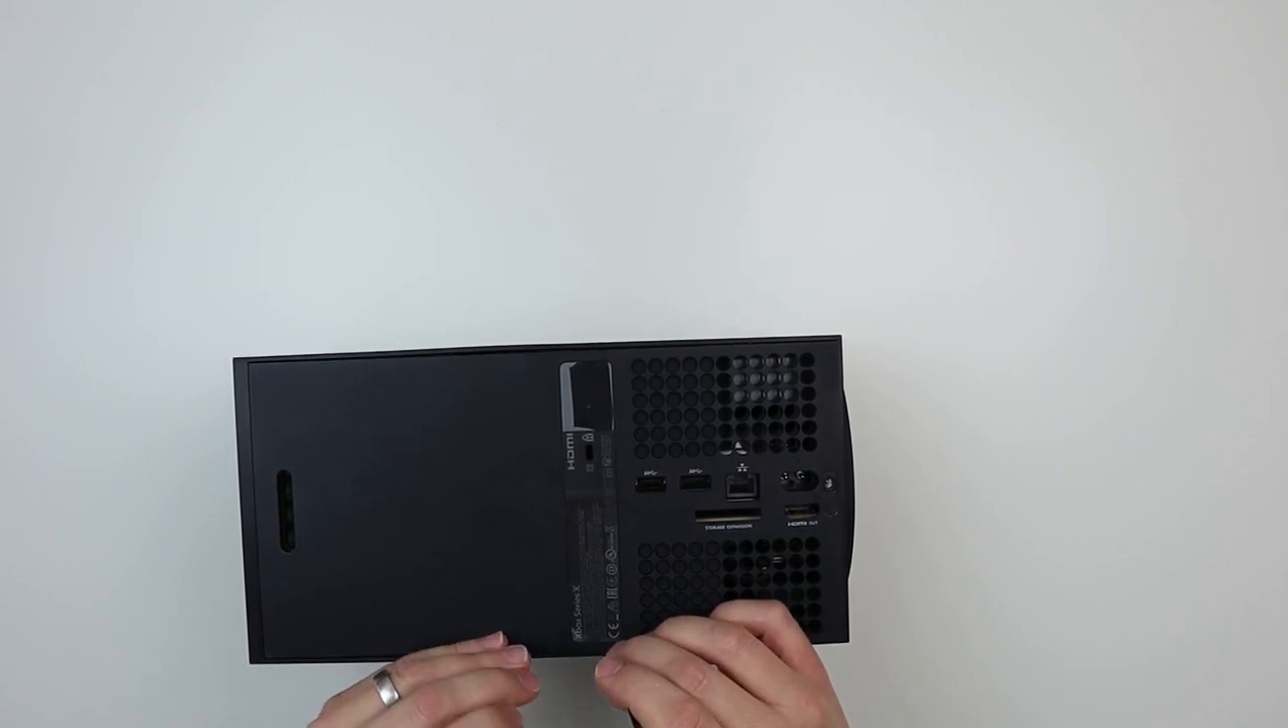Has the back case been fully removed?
No.